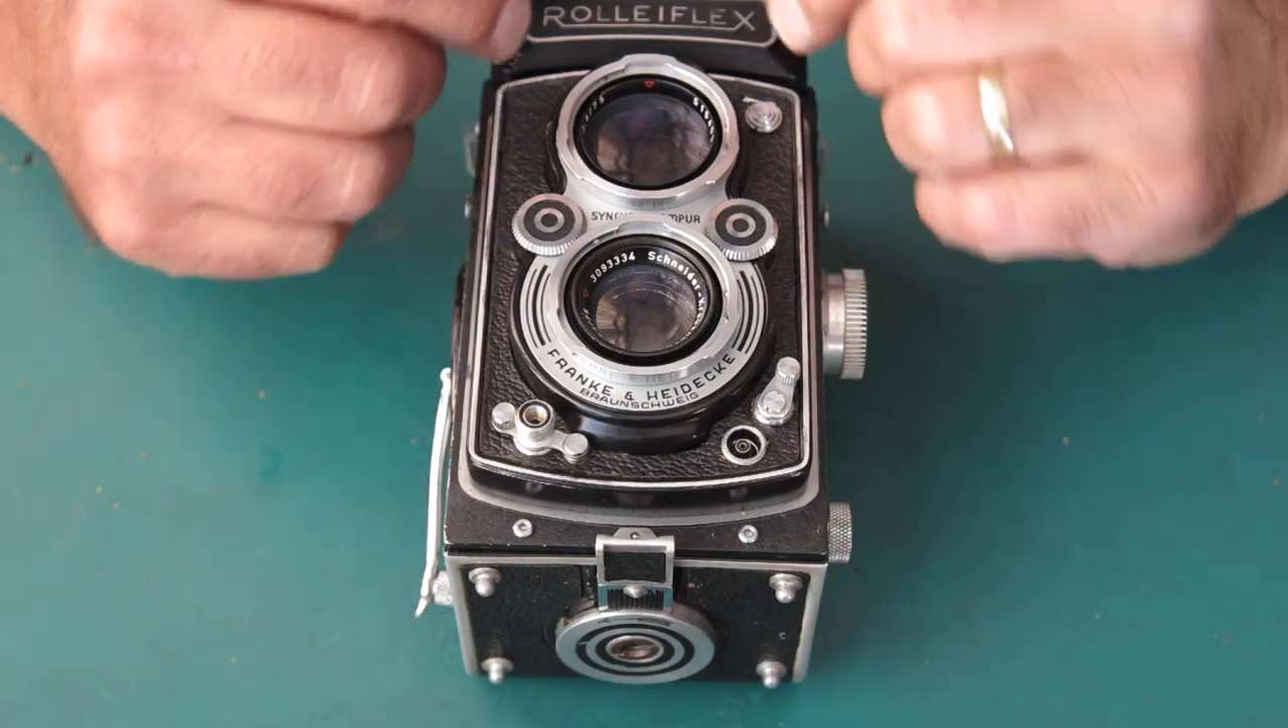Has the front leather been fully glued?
Yes.